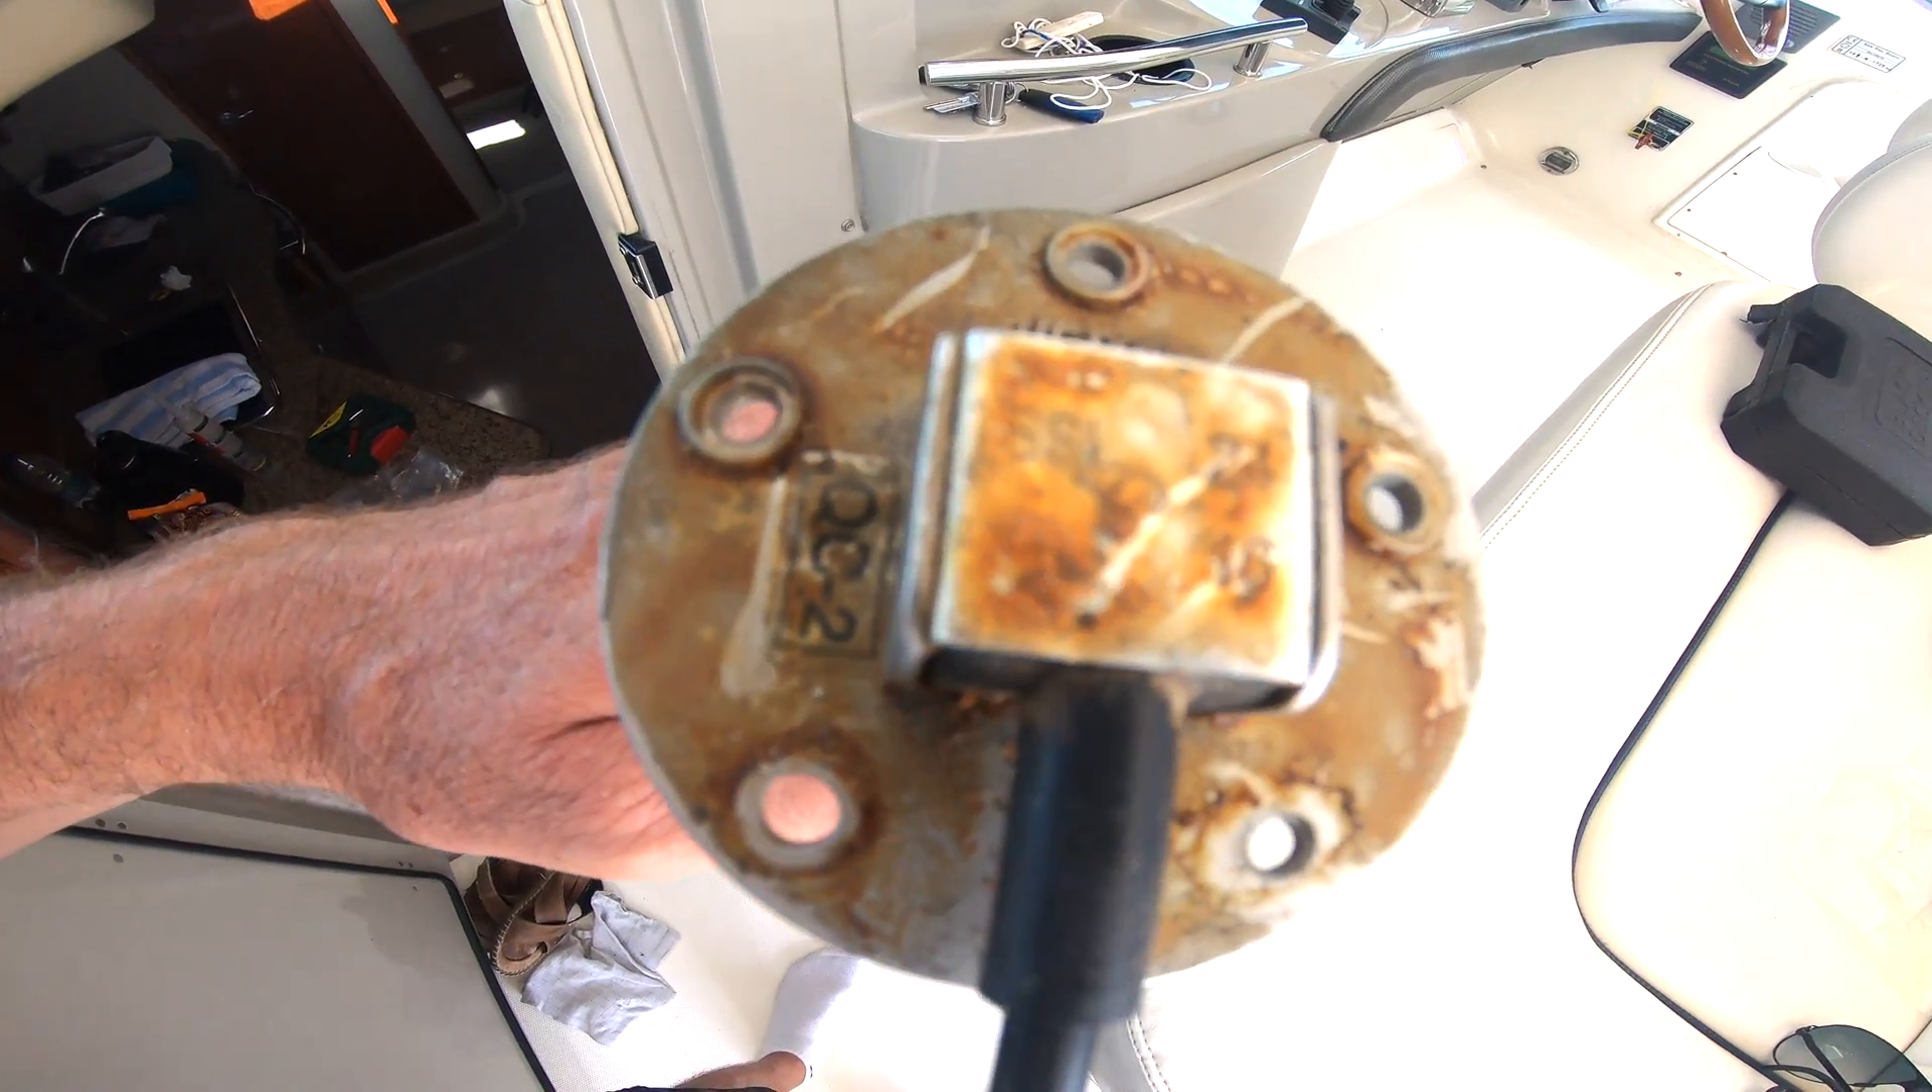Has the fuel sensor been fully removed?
Yes.